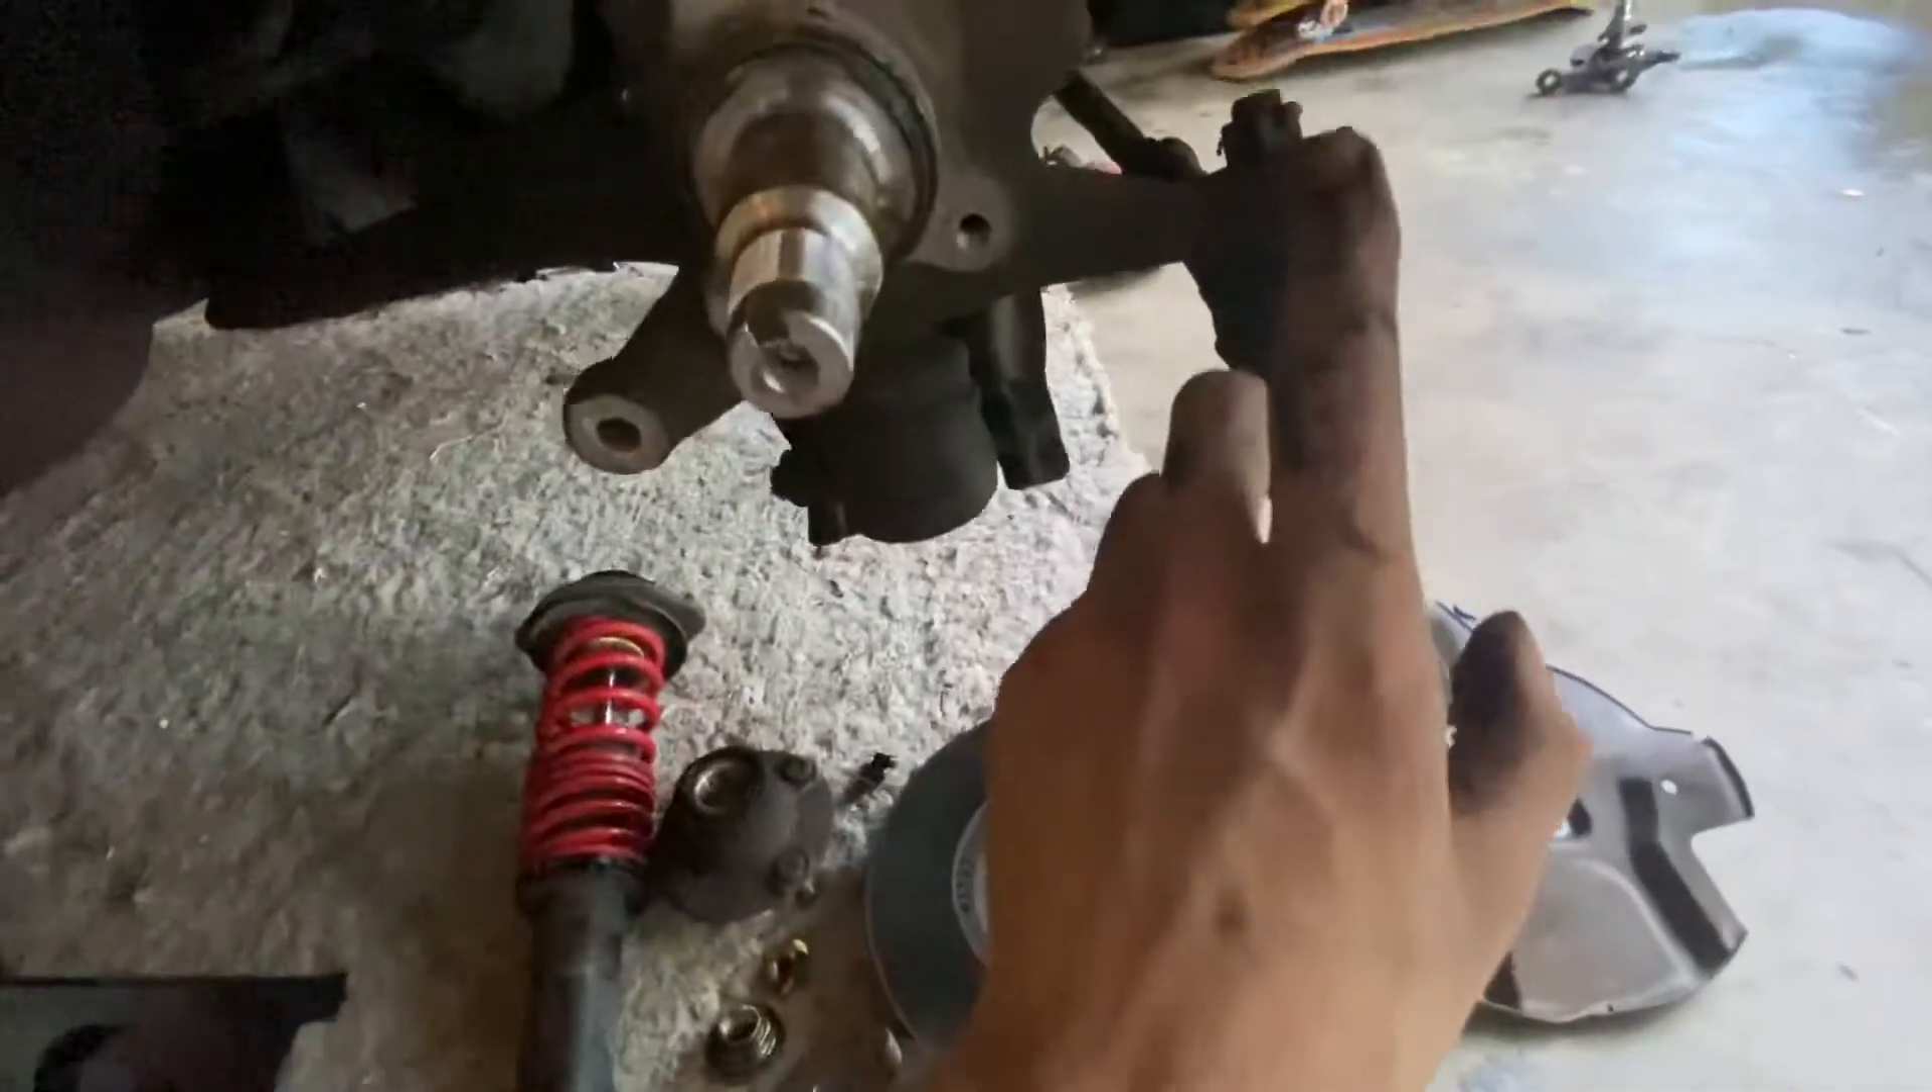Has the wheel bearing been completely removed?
Yes.